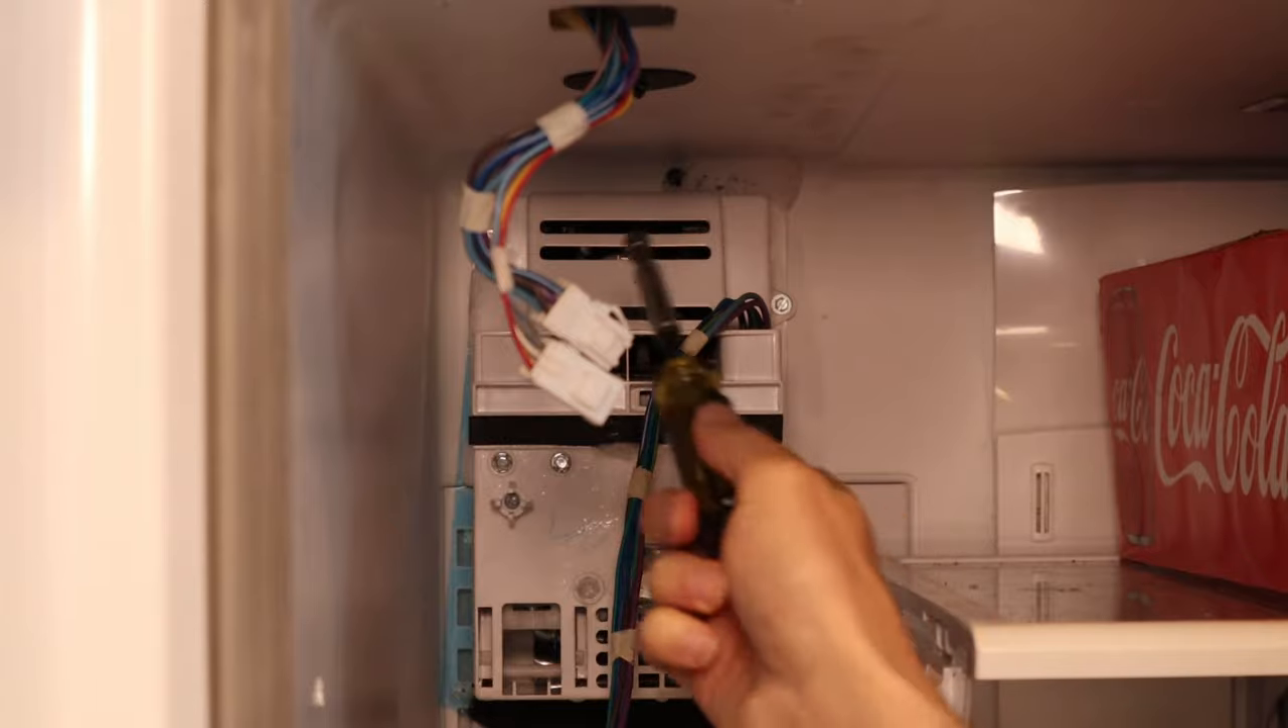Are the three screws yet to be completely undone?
Yes.